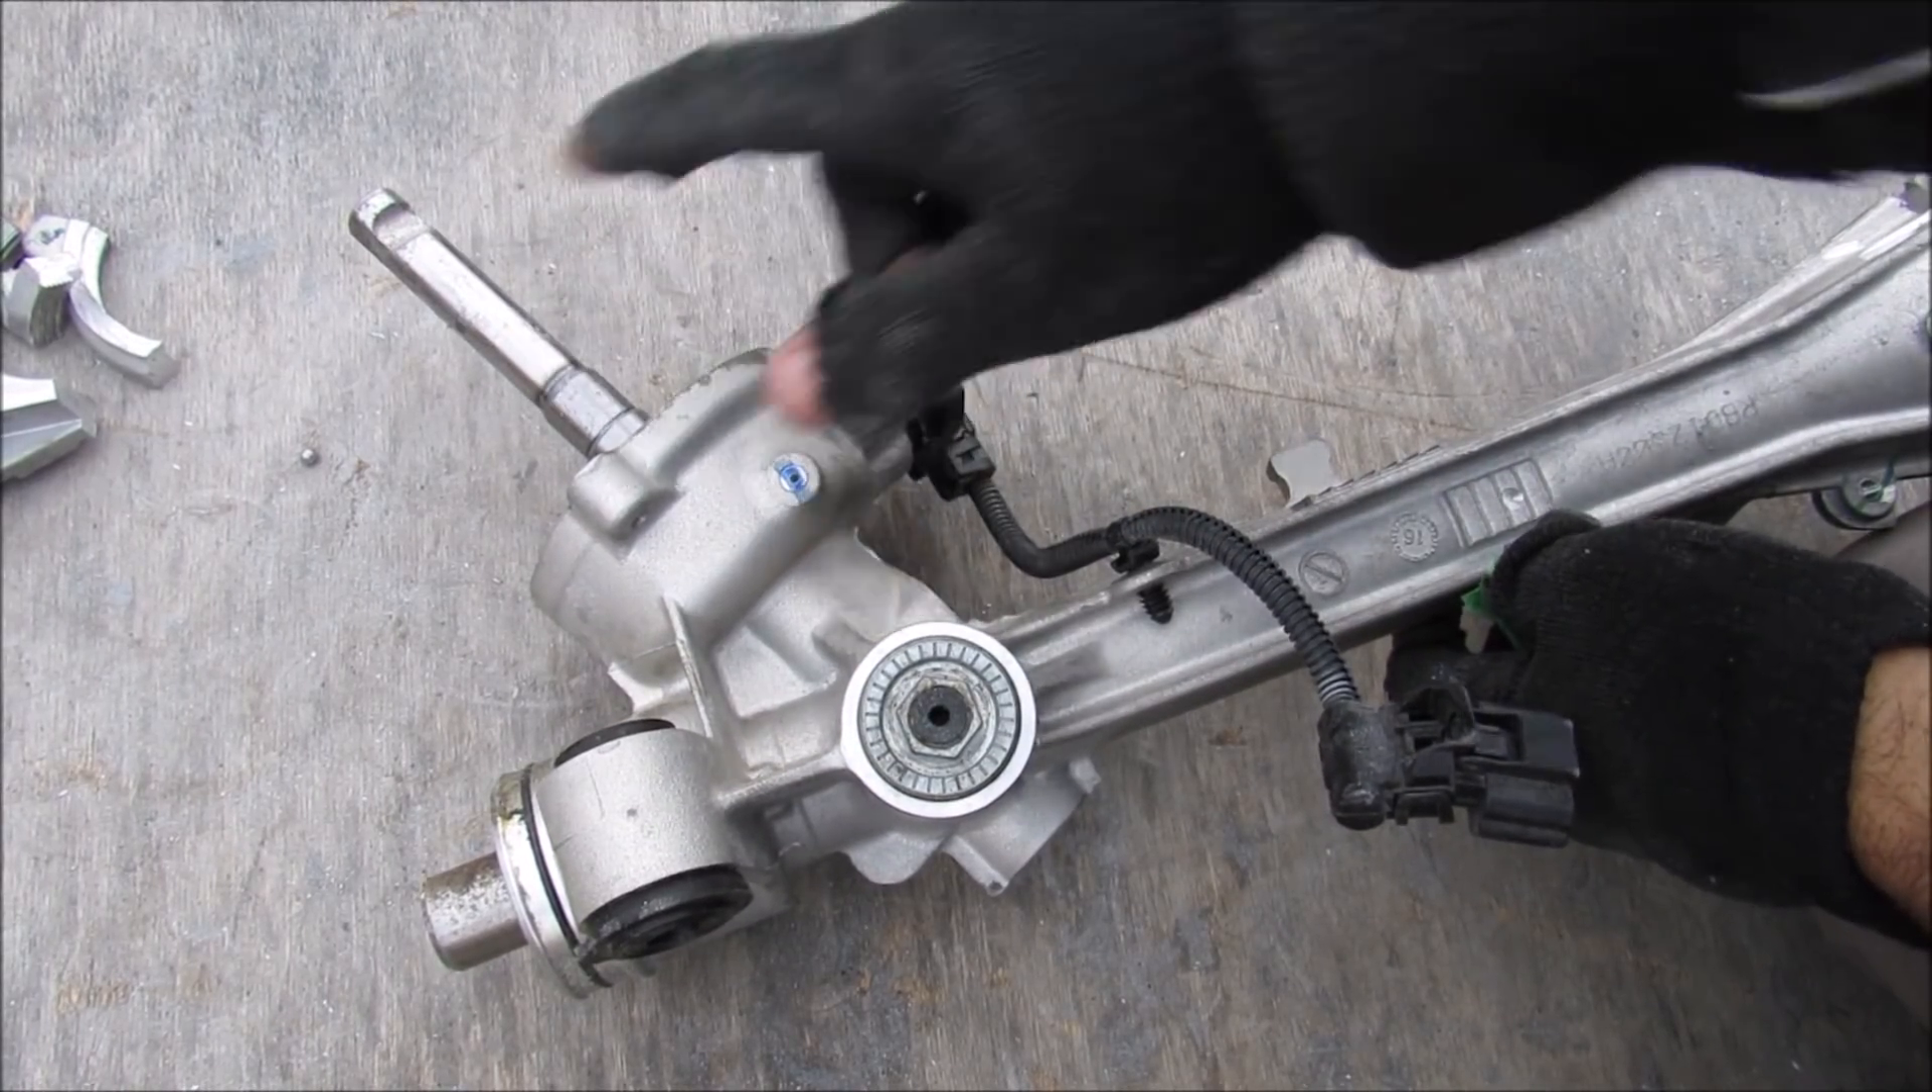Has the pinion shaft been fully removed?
No.